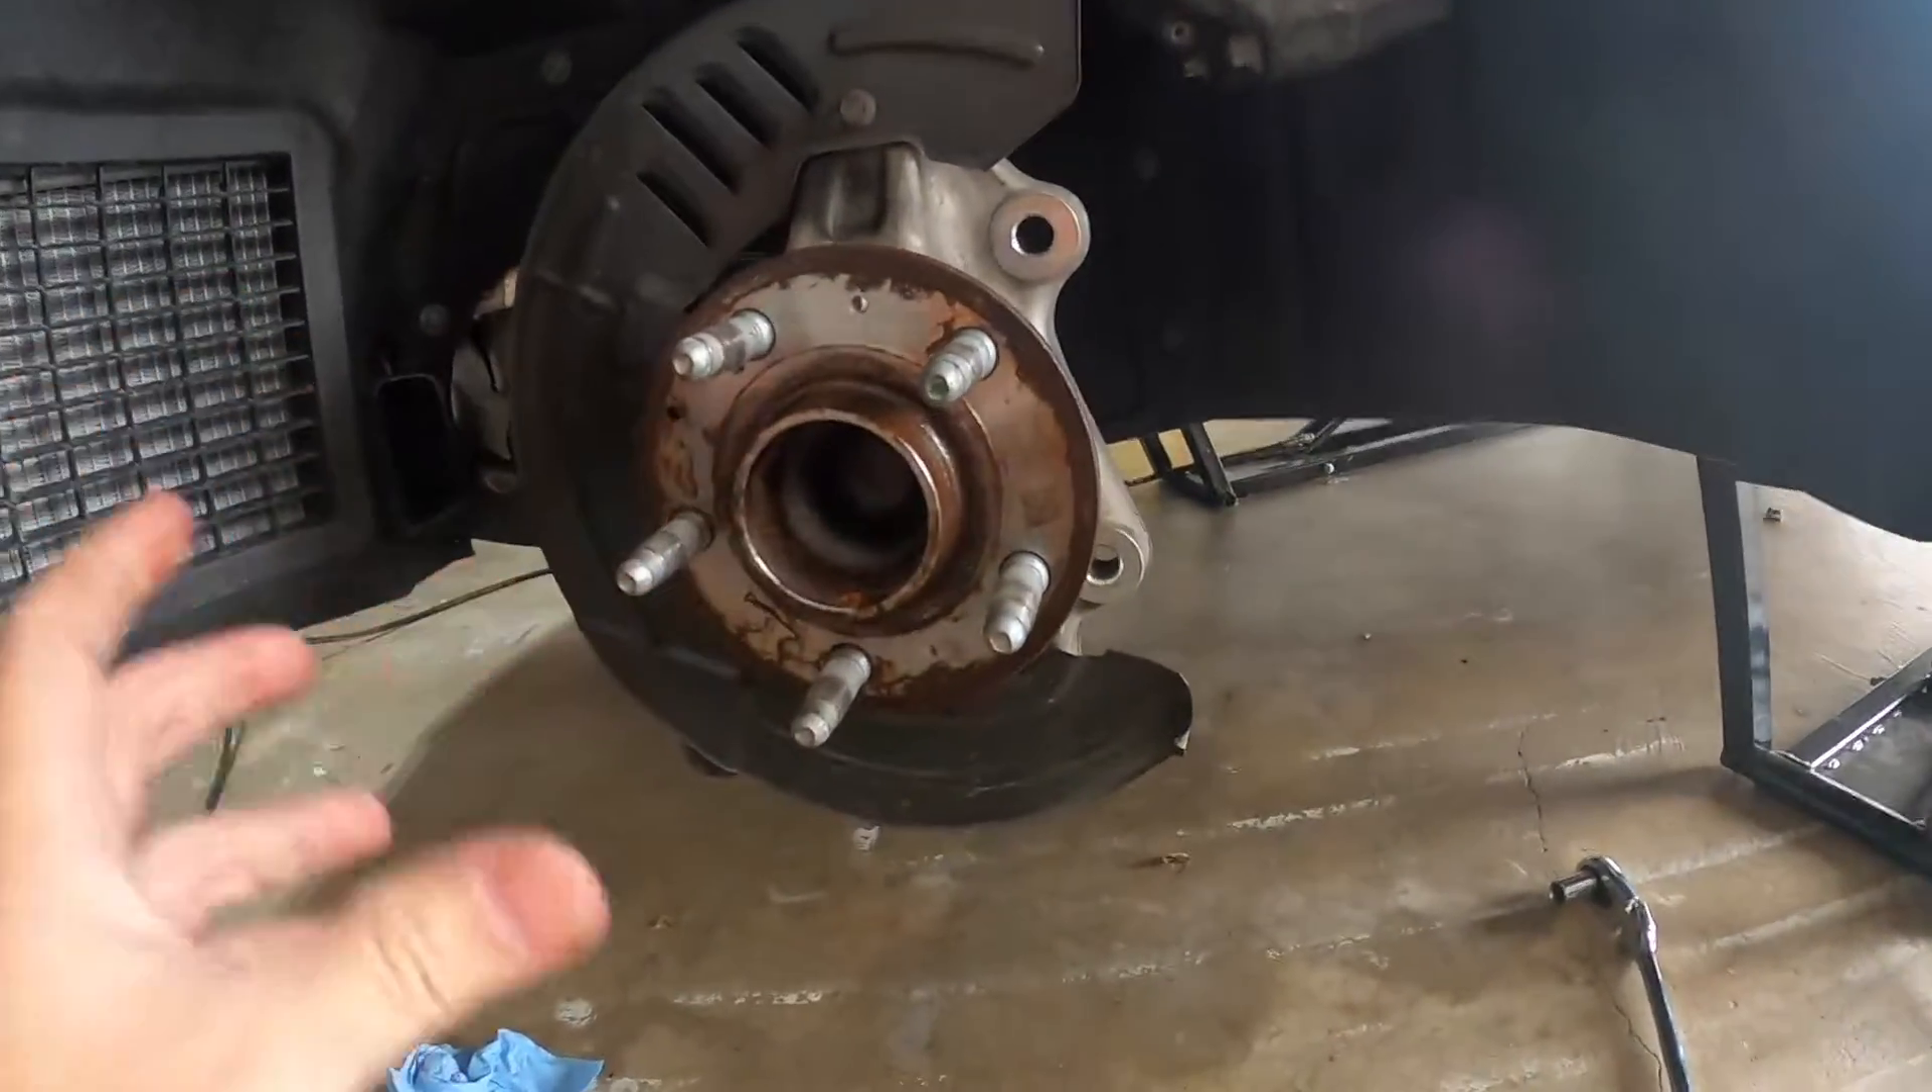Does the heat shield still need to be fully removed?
Yes.